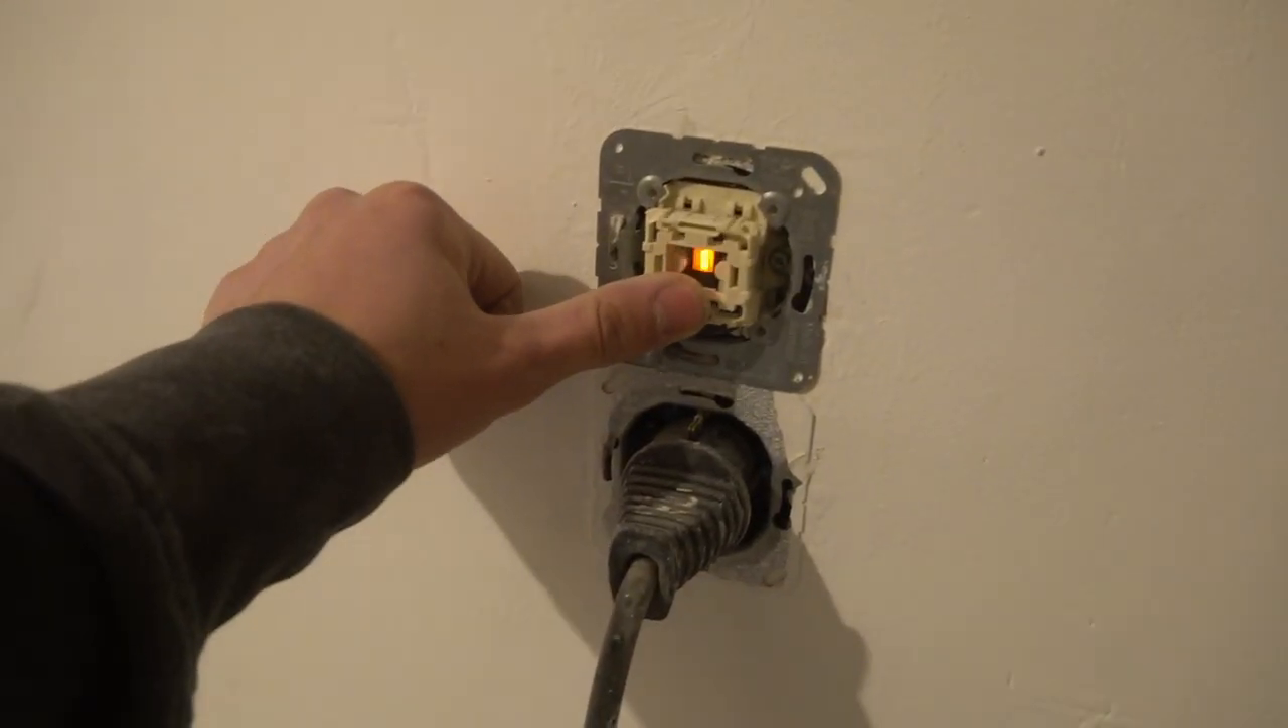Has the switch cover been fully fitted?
No.